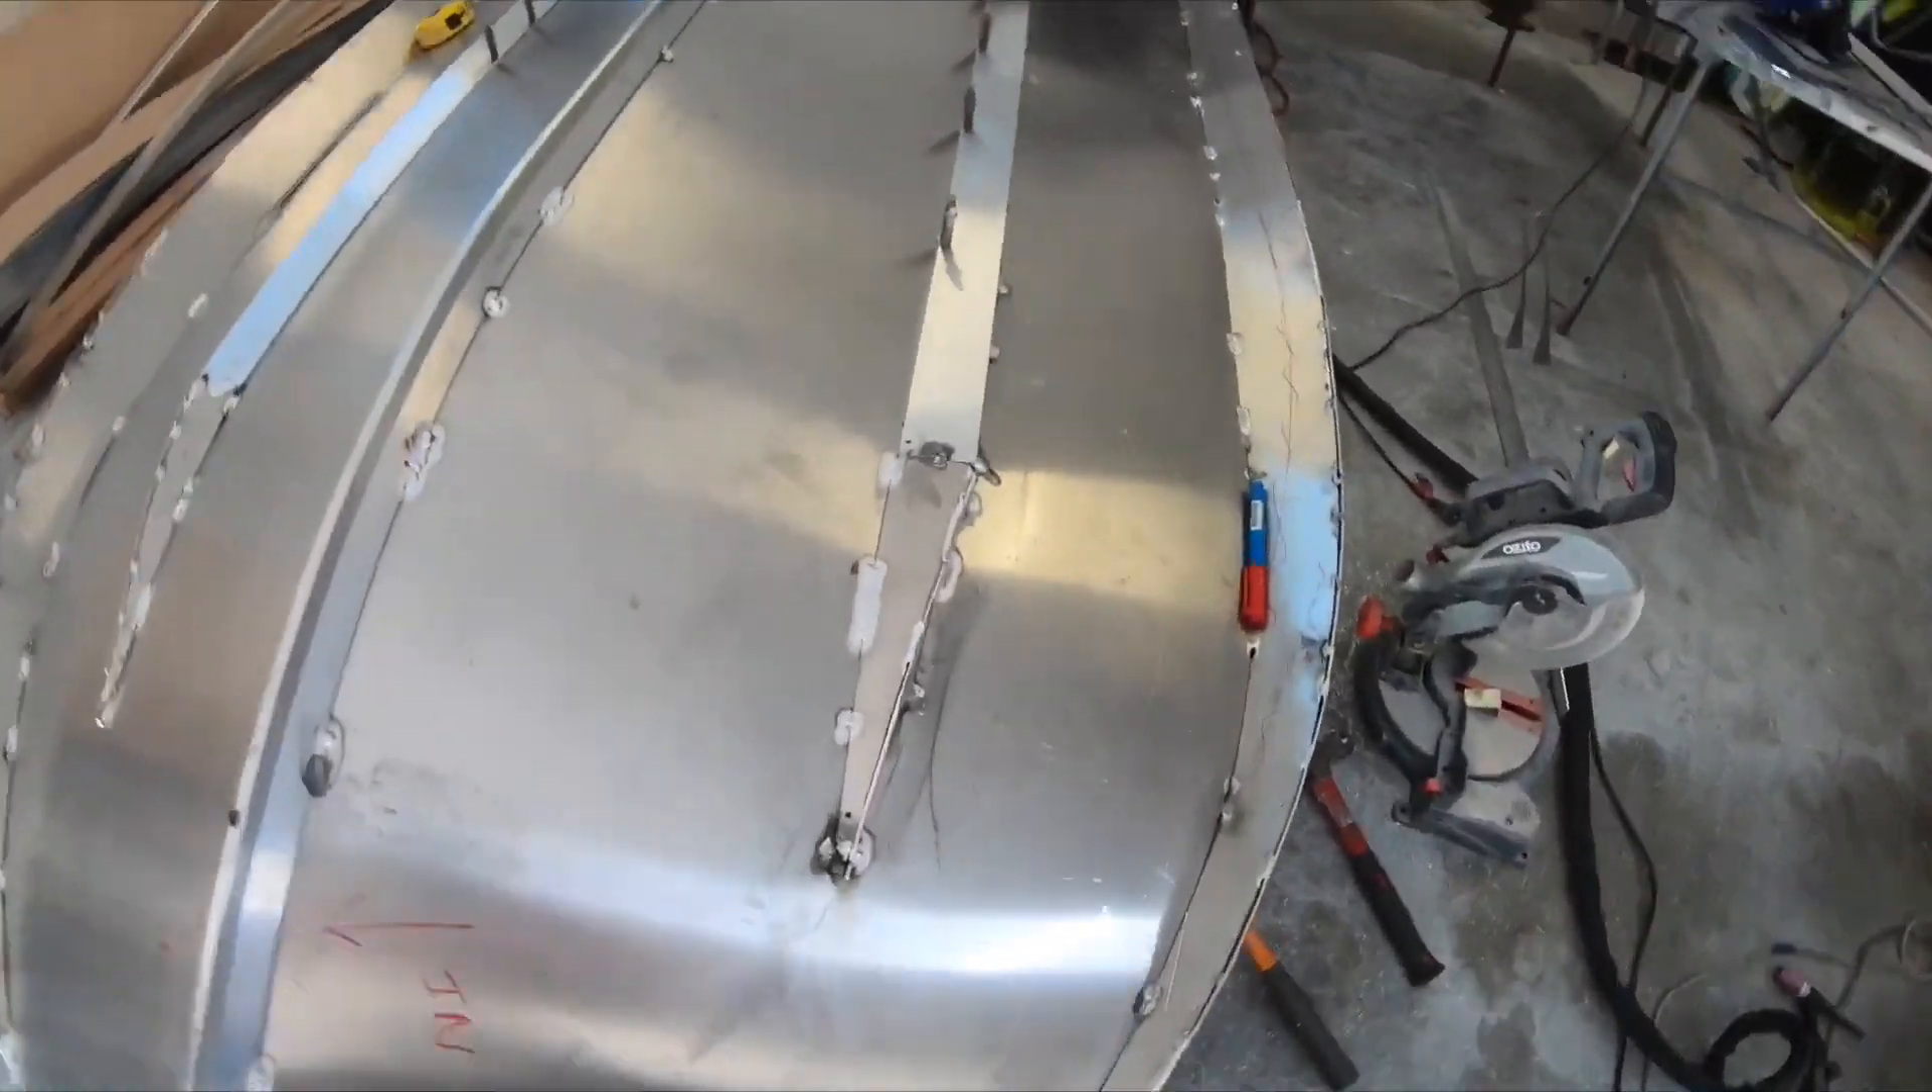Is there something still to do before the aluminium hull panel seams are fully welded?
Yes.